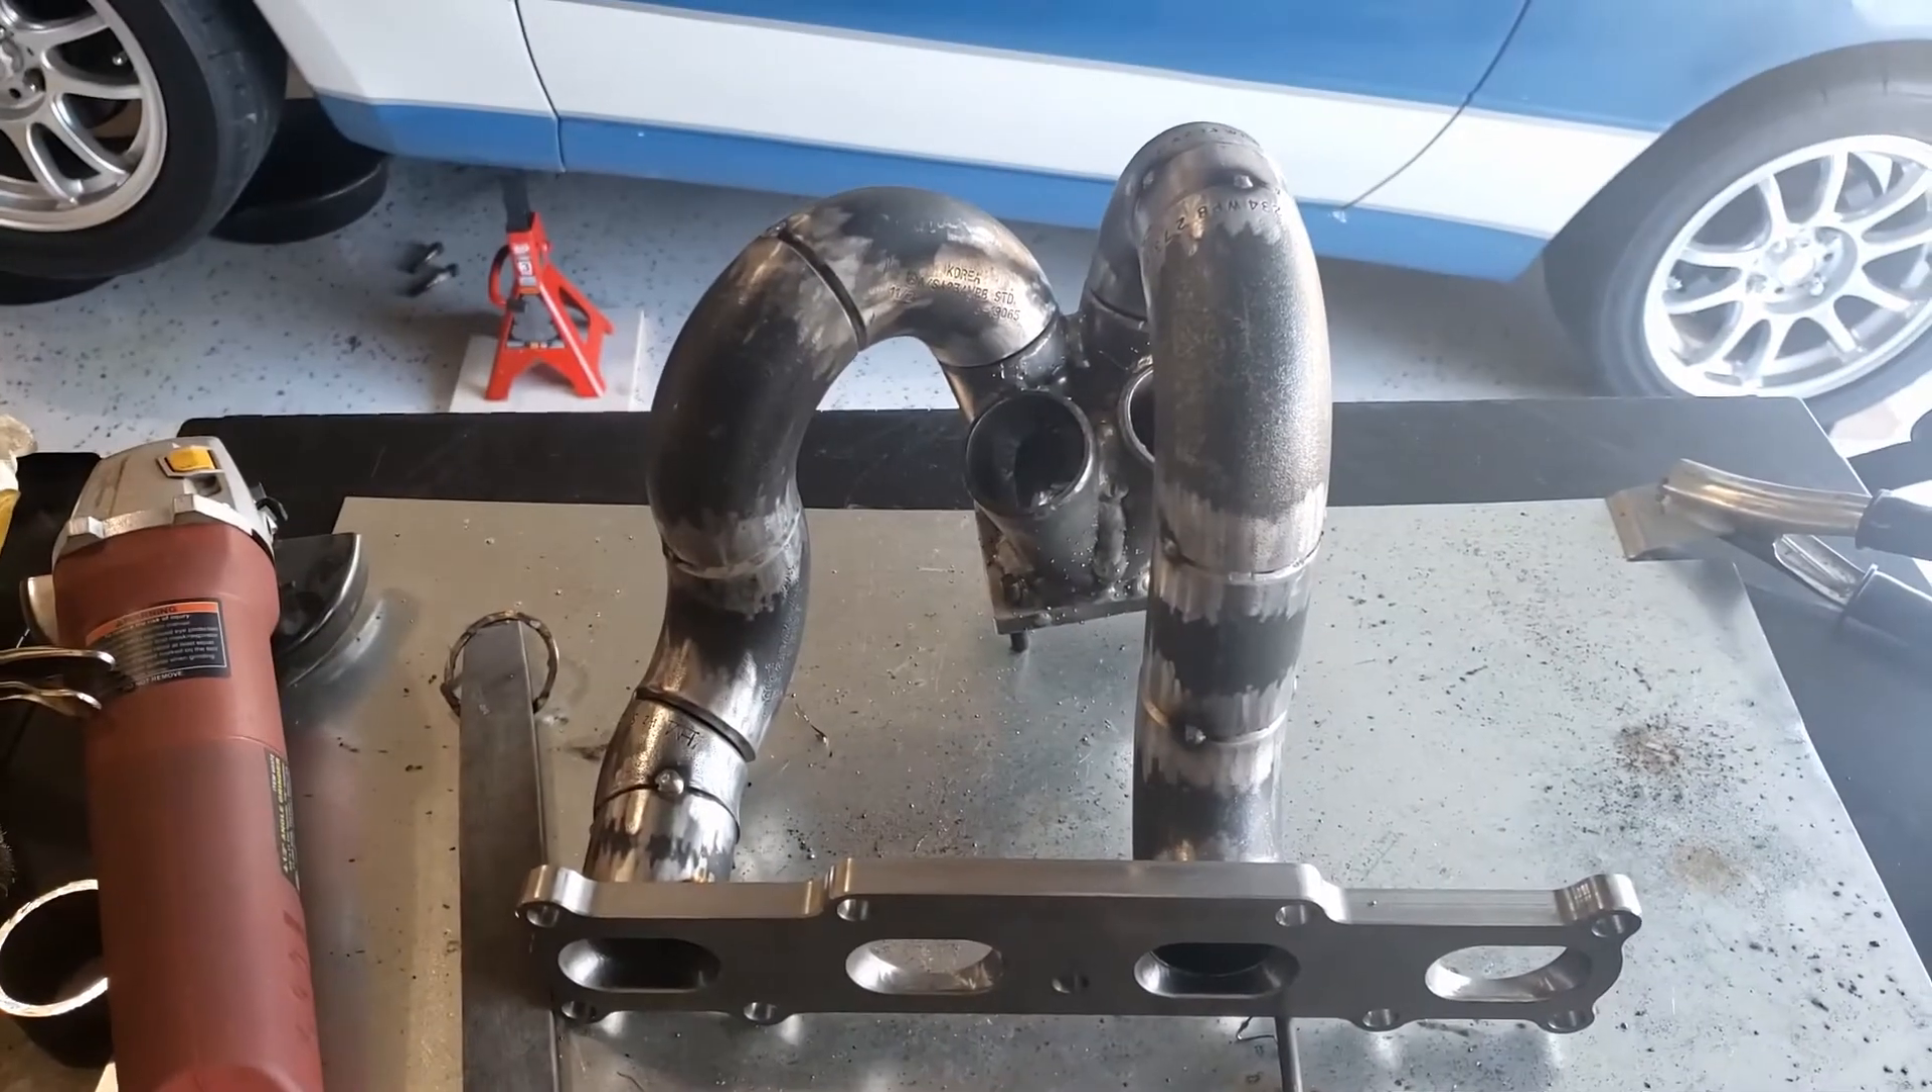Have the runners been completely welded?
No.